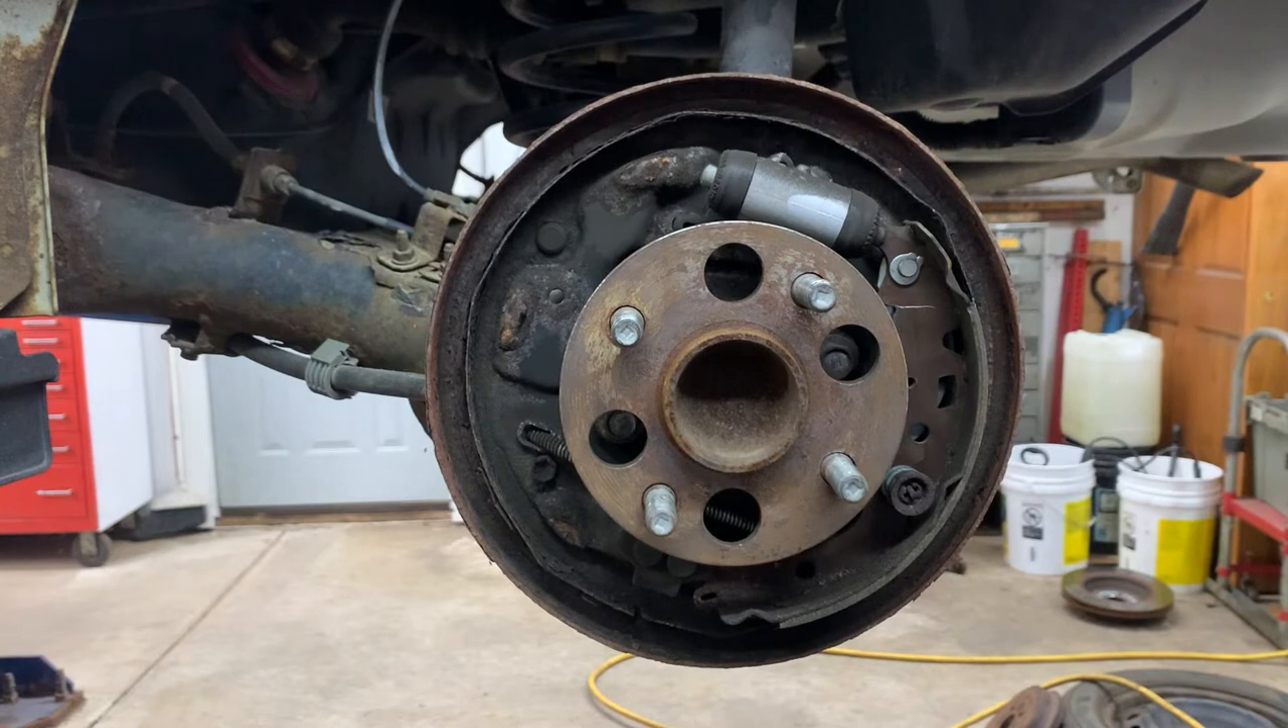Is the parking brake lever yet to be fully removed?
Yes.